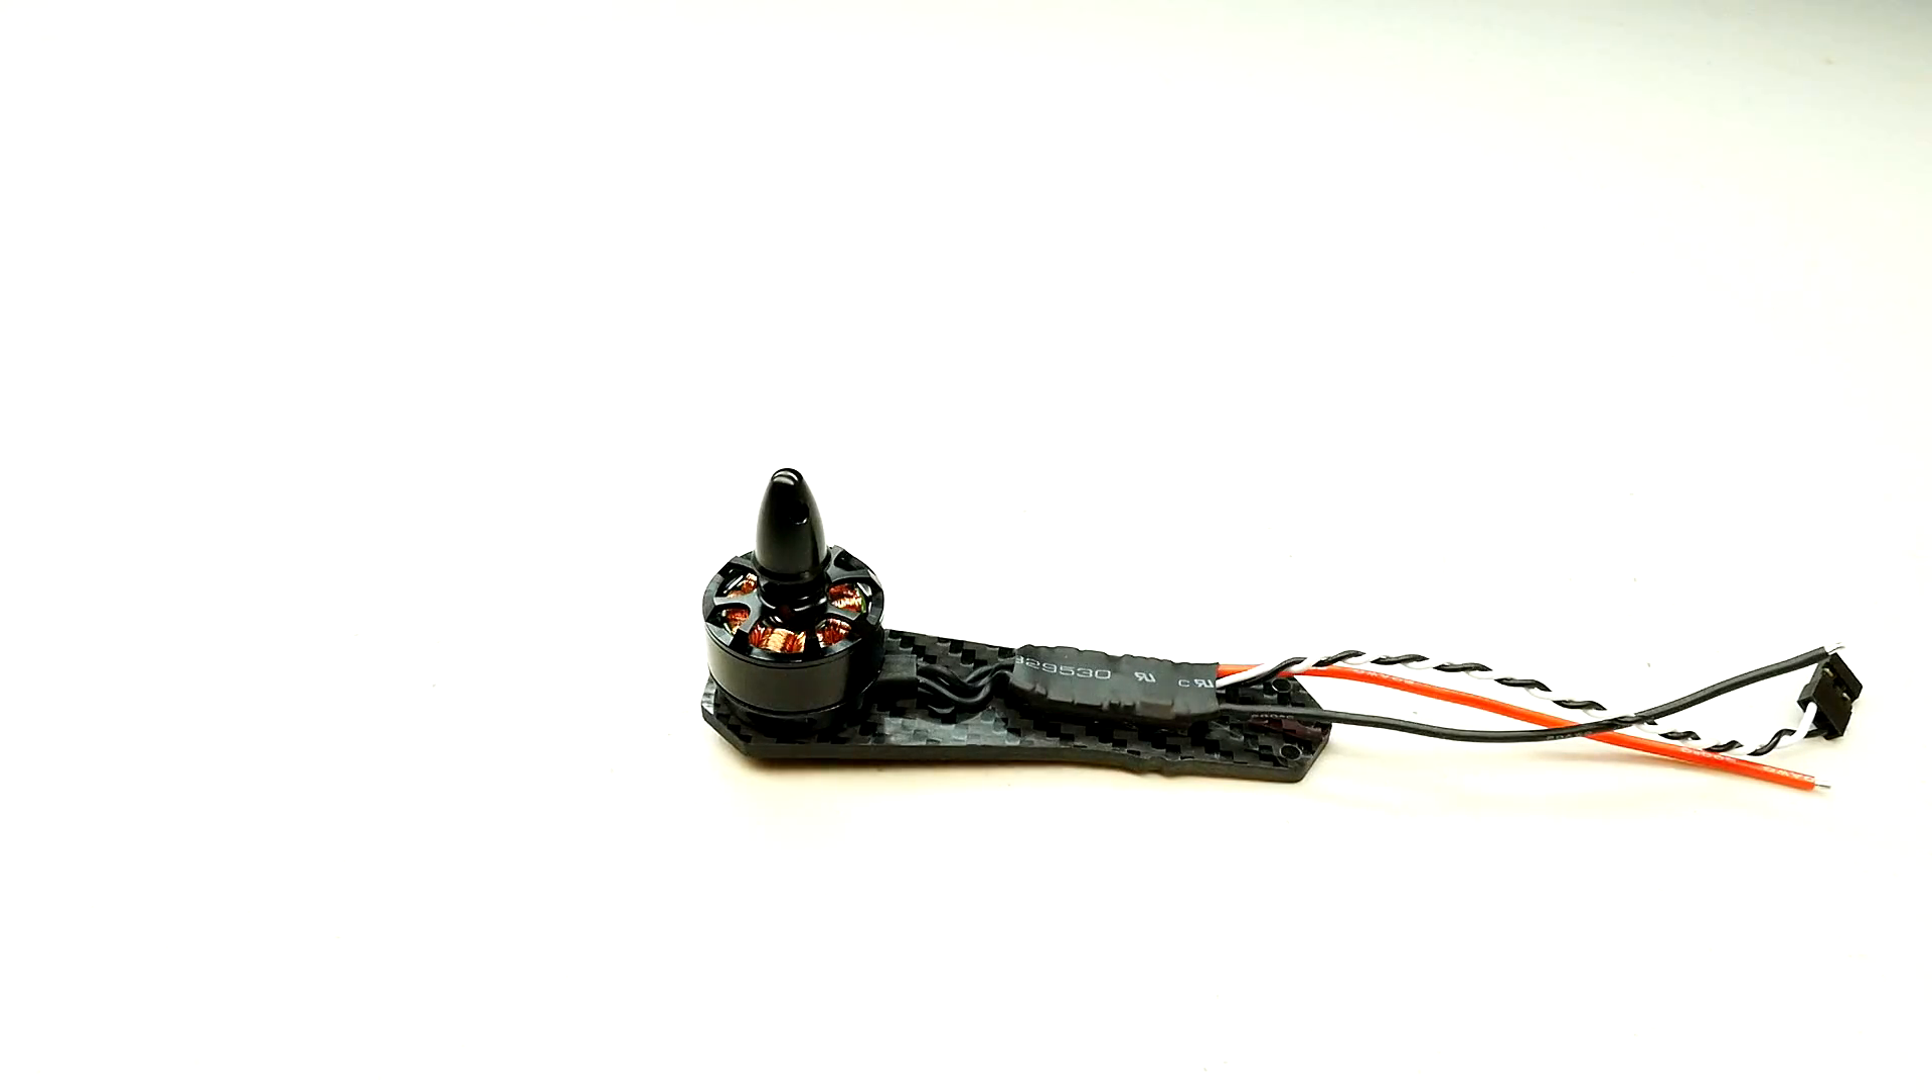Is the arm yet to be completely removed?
No.